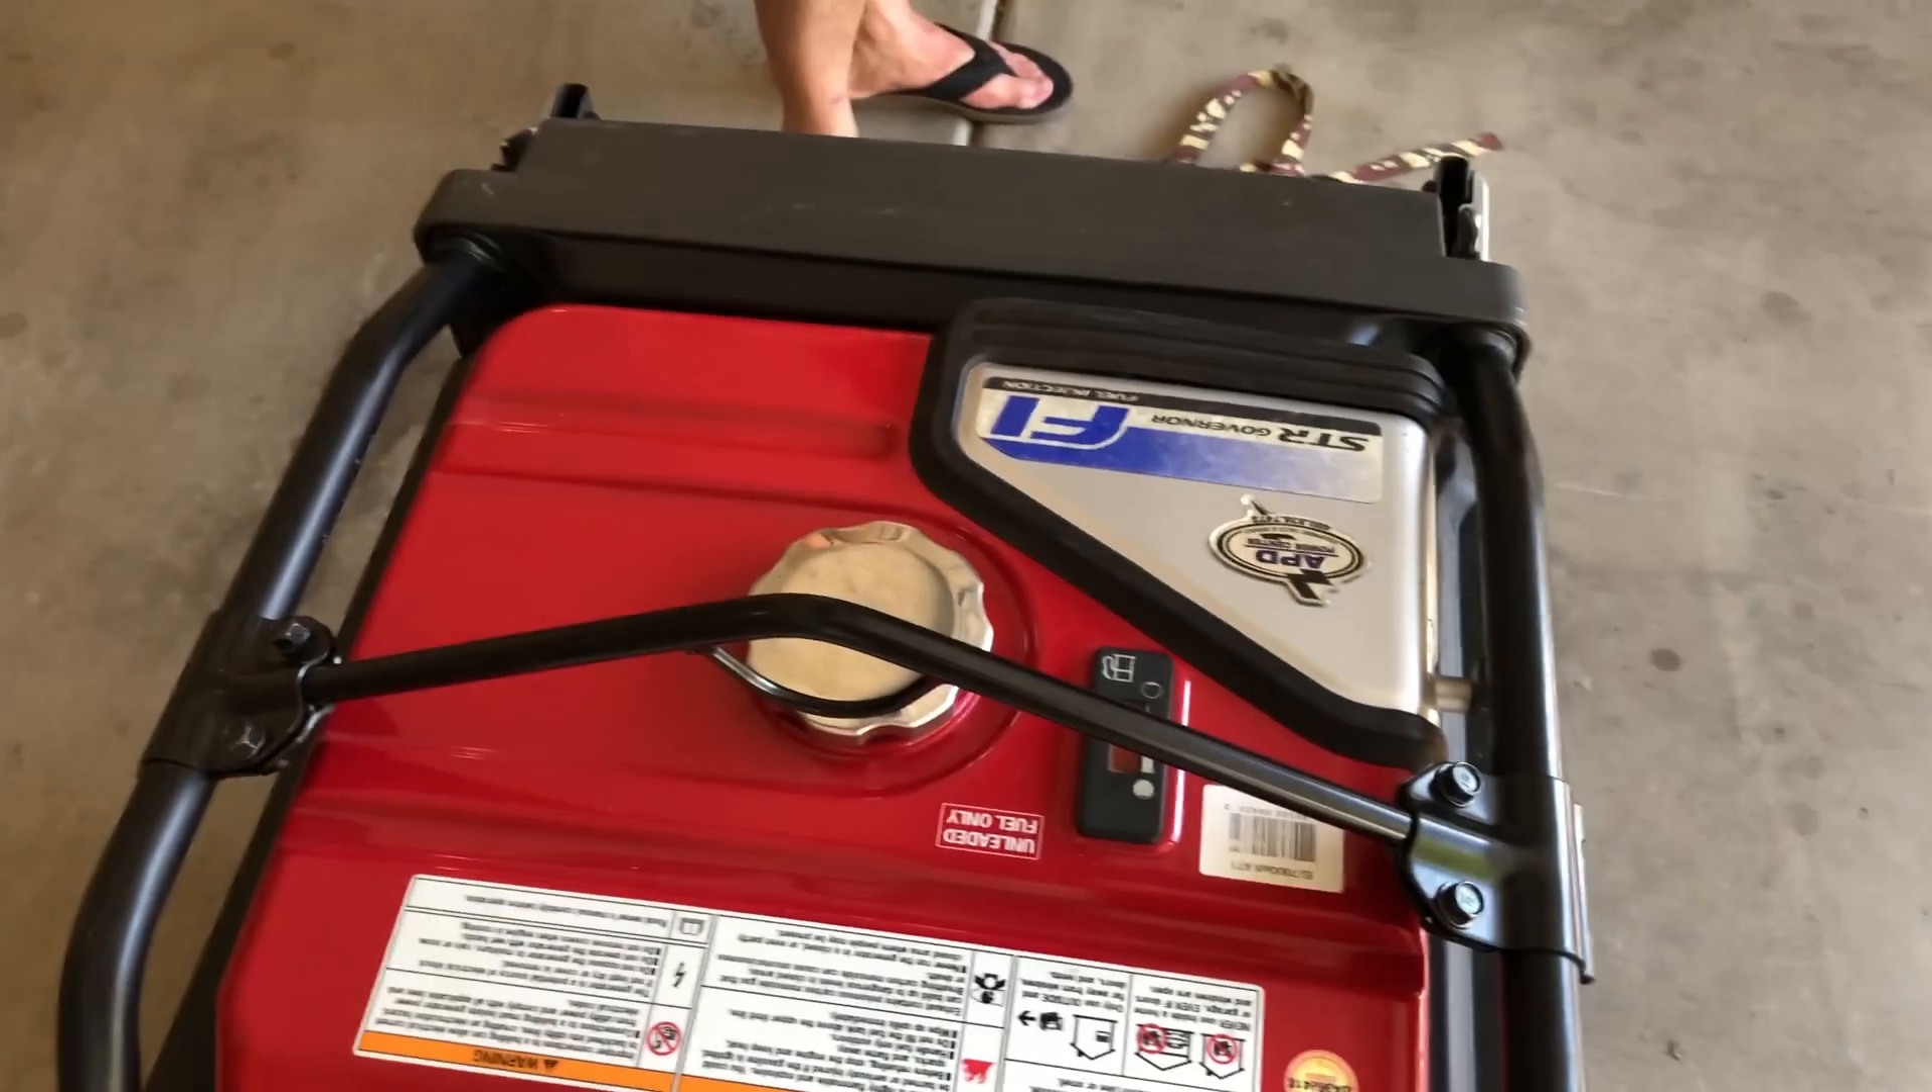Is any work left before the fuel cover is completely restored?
No.